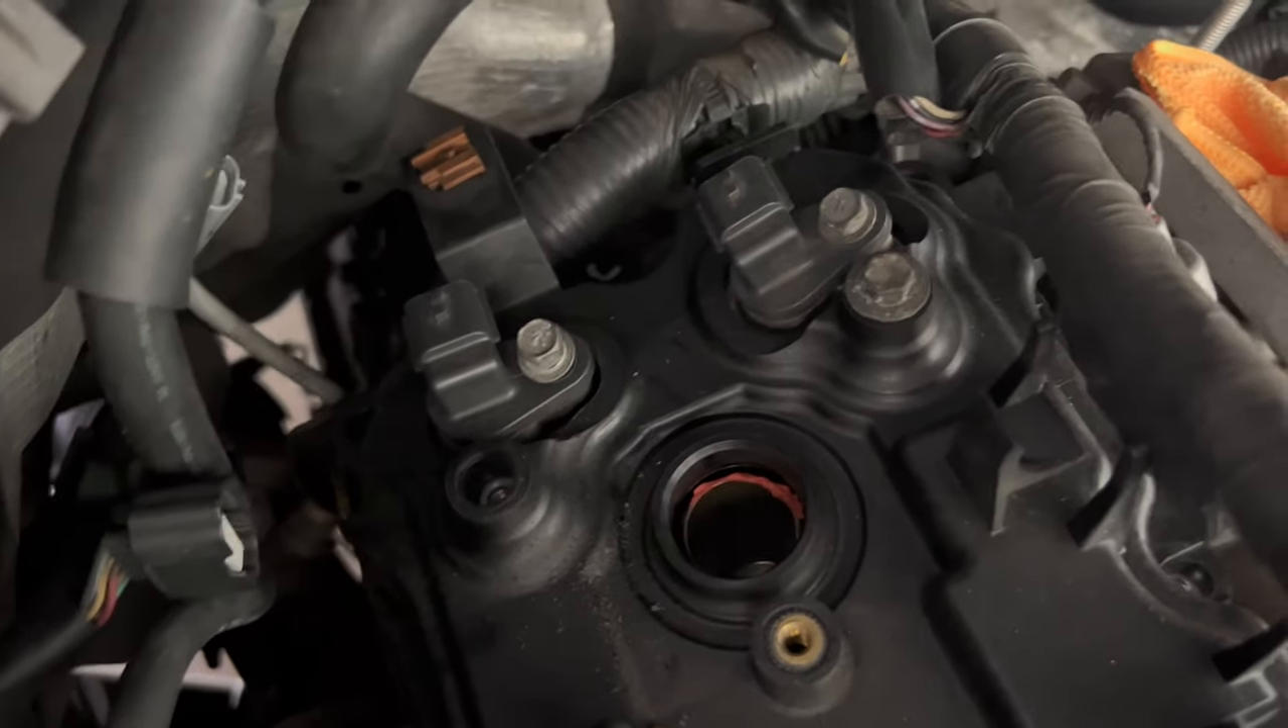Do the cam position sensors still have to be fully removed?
Yes.